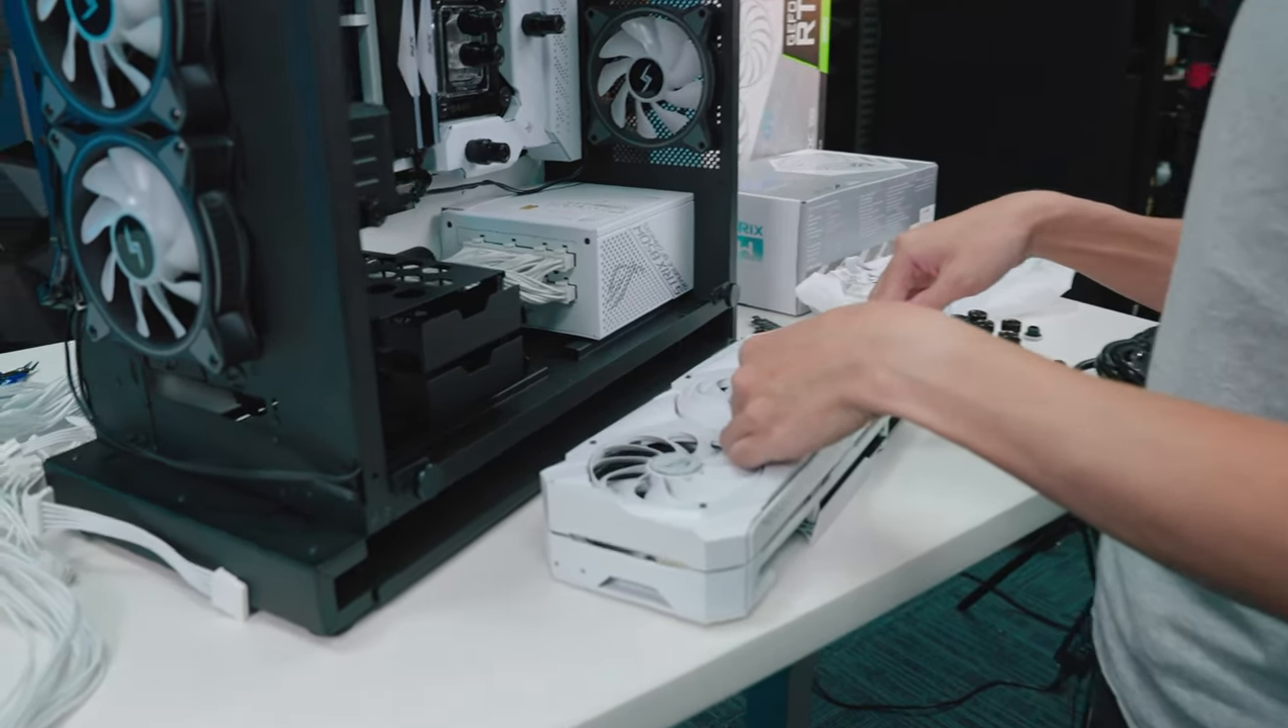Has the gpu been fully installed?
No.